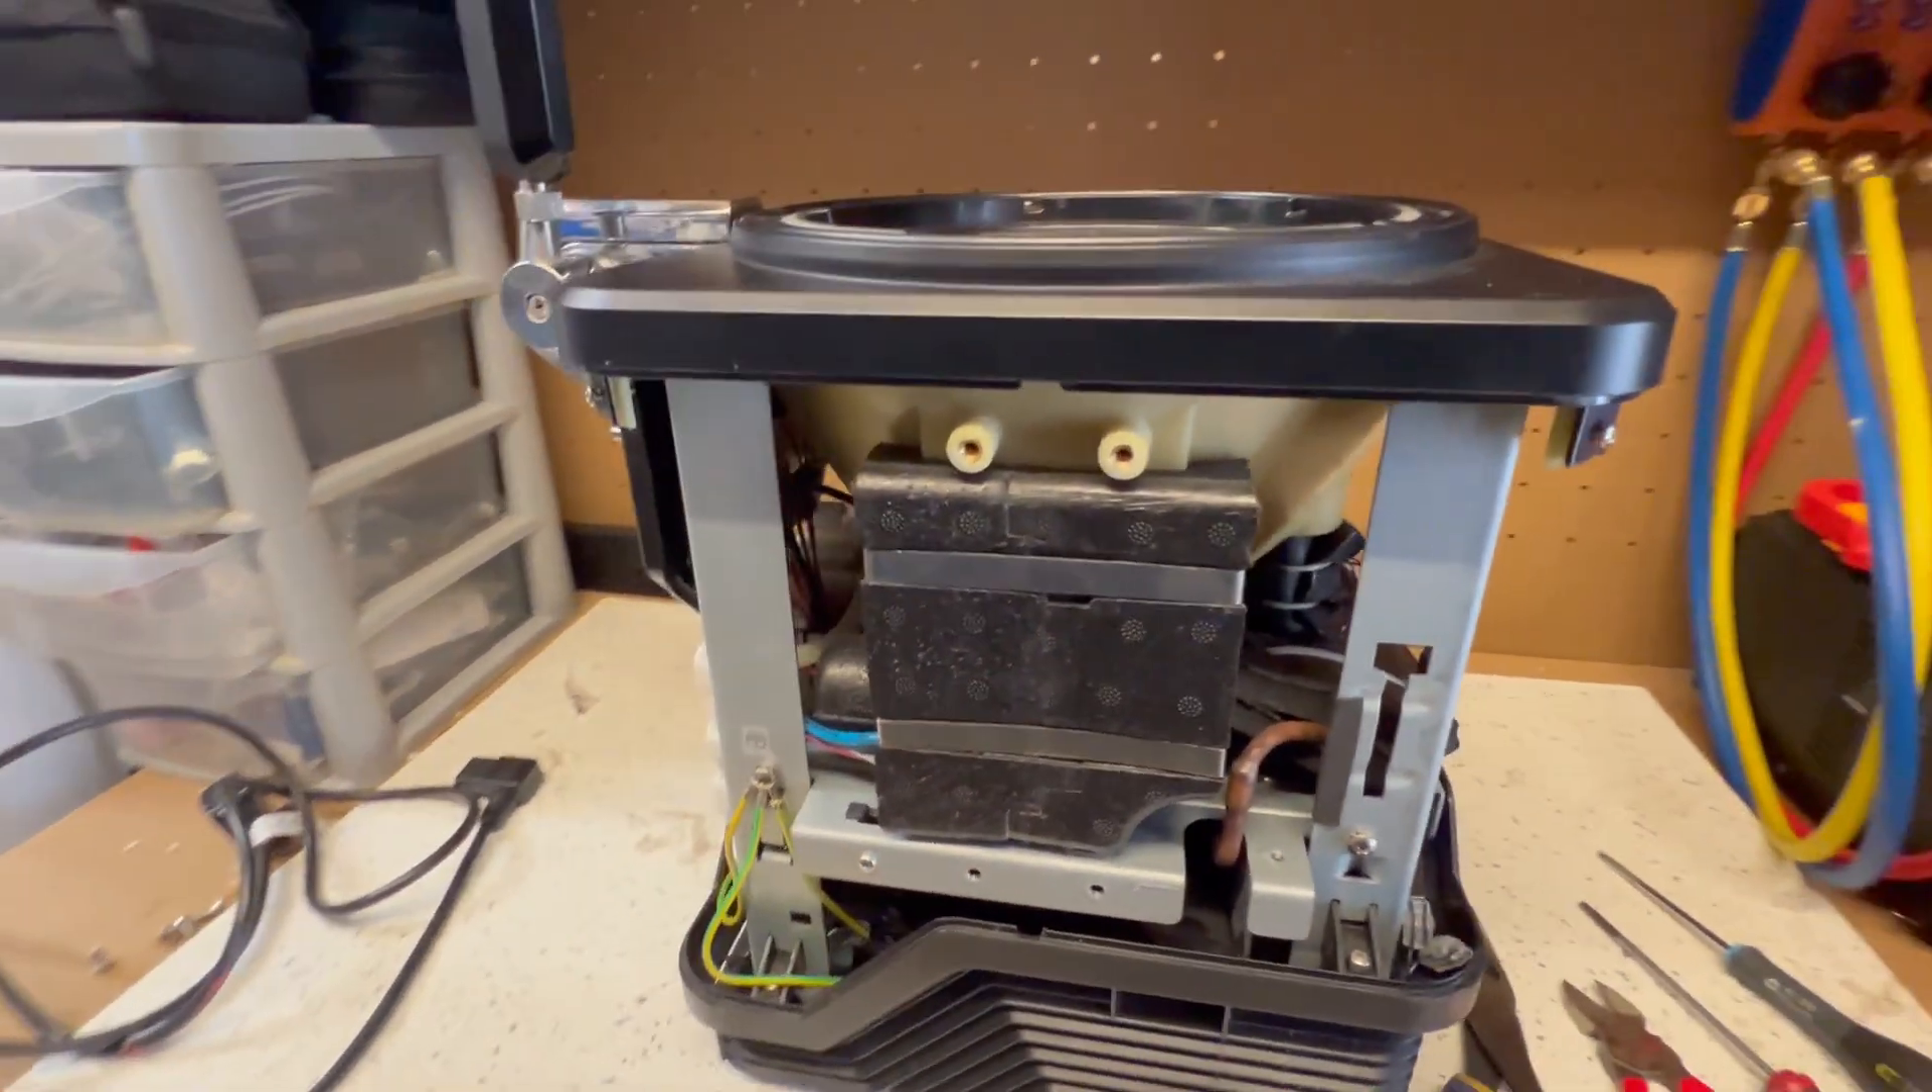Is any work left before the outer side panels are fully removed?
No.